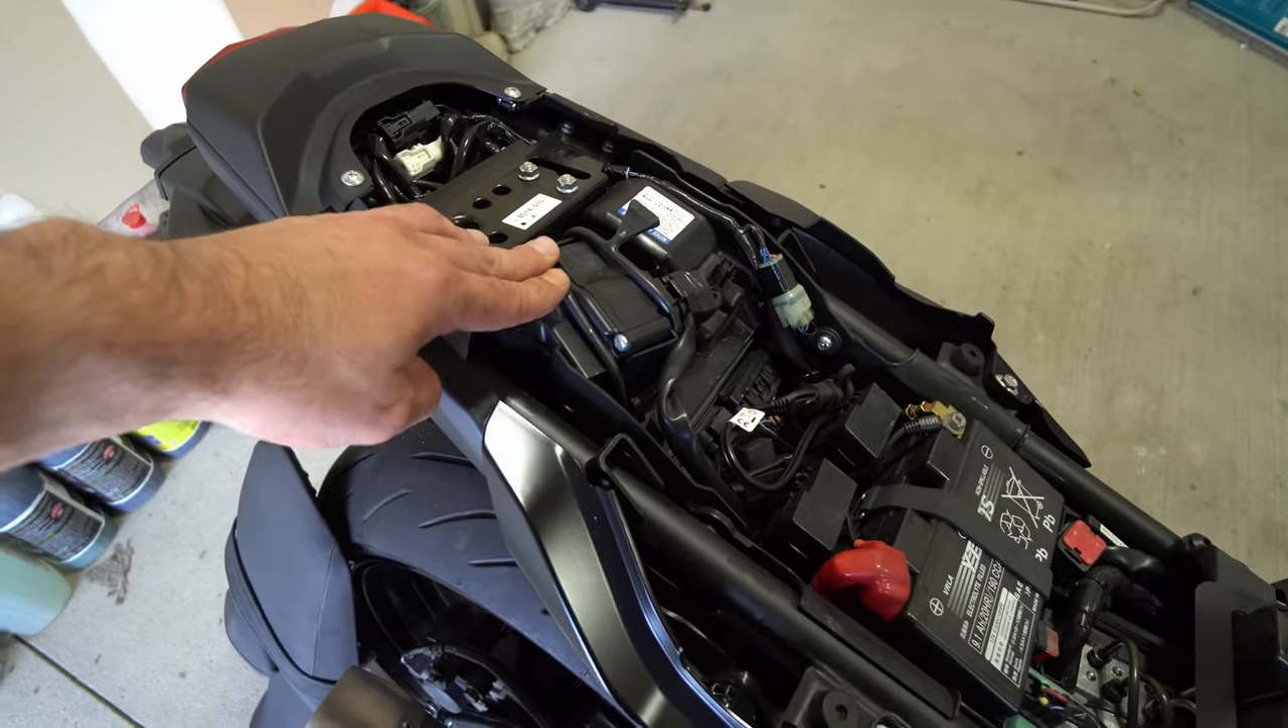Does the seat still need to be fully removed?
No.